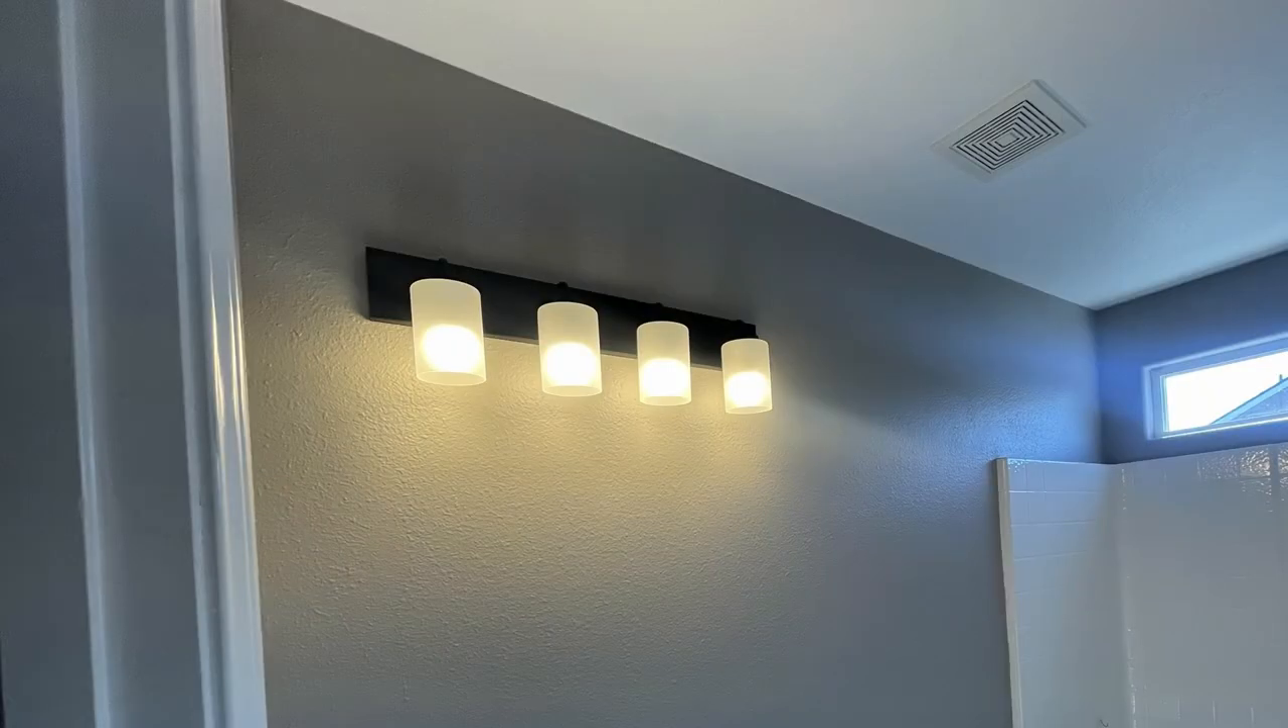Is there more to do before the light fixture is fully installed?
No.